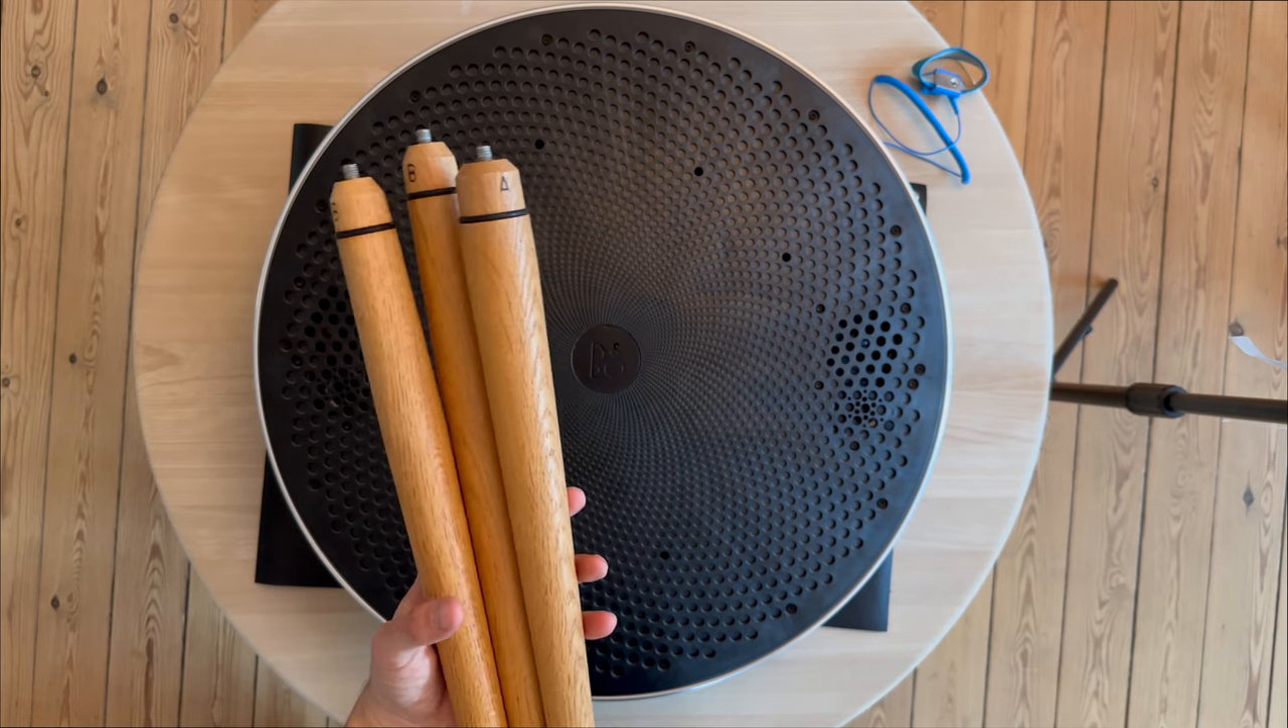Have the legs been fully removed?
Yes.